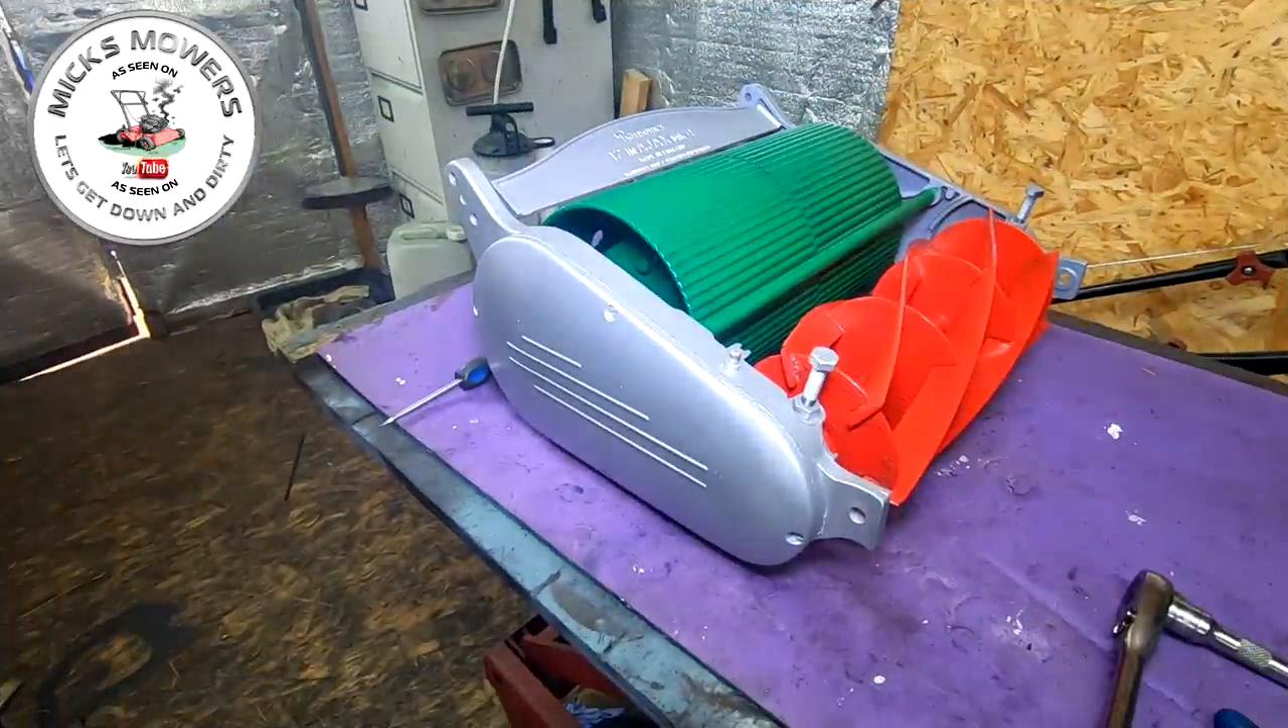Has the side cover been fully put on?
Yes.